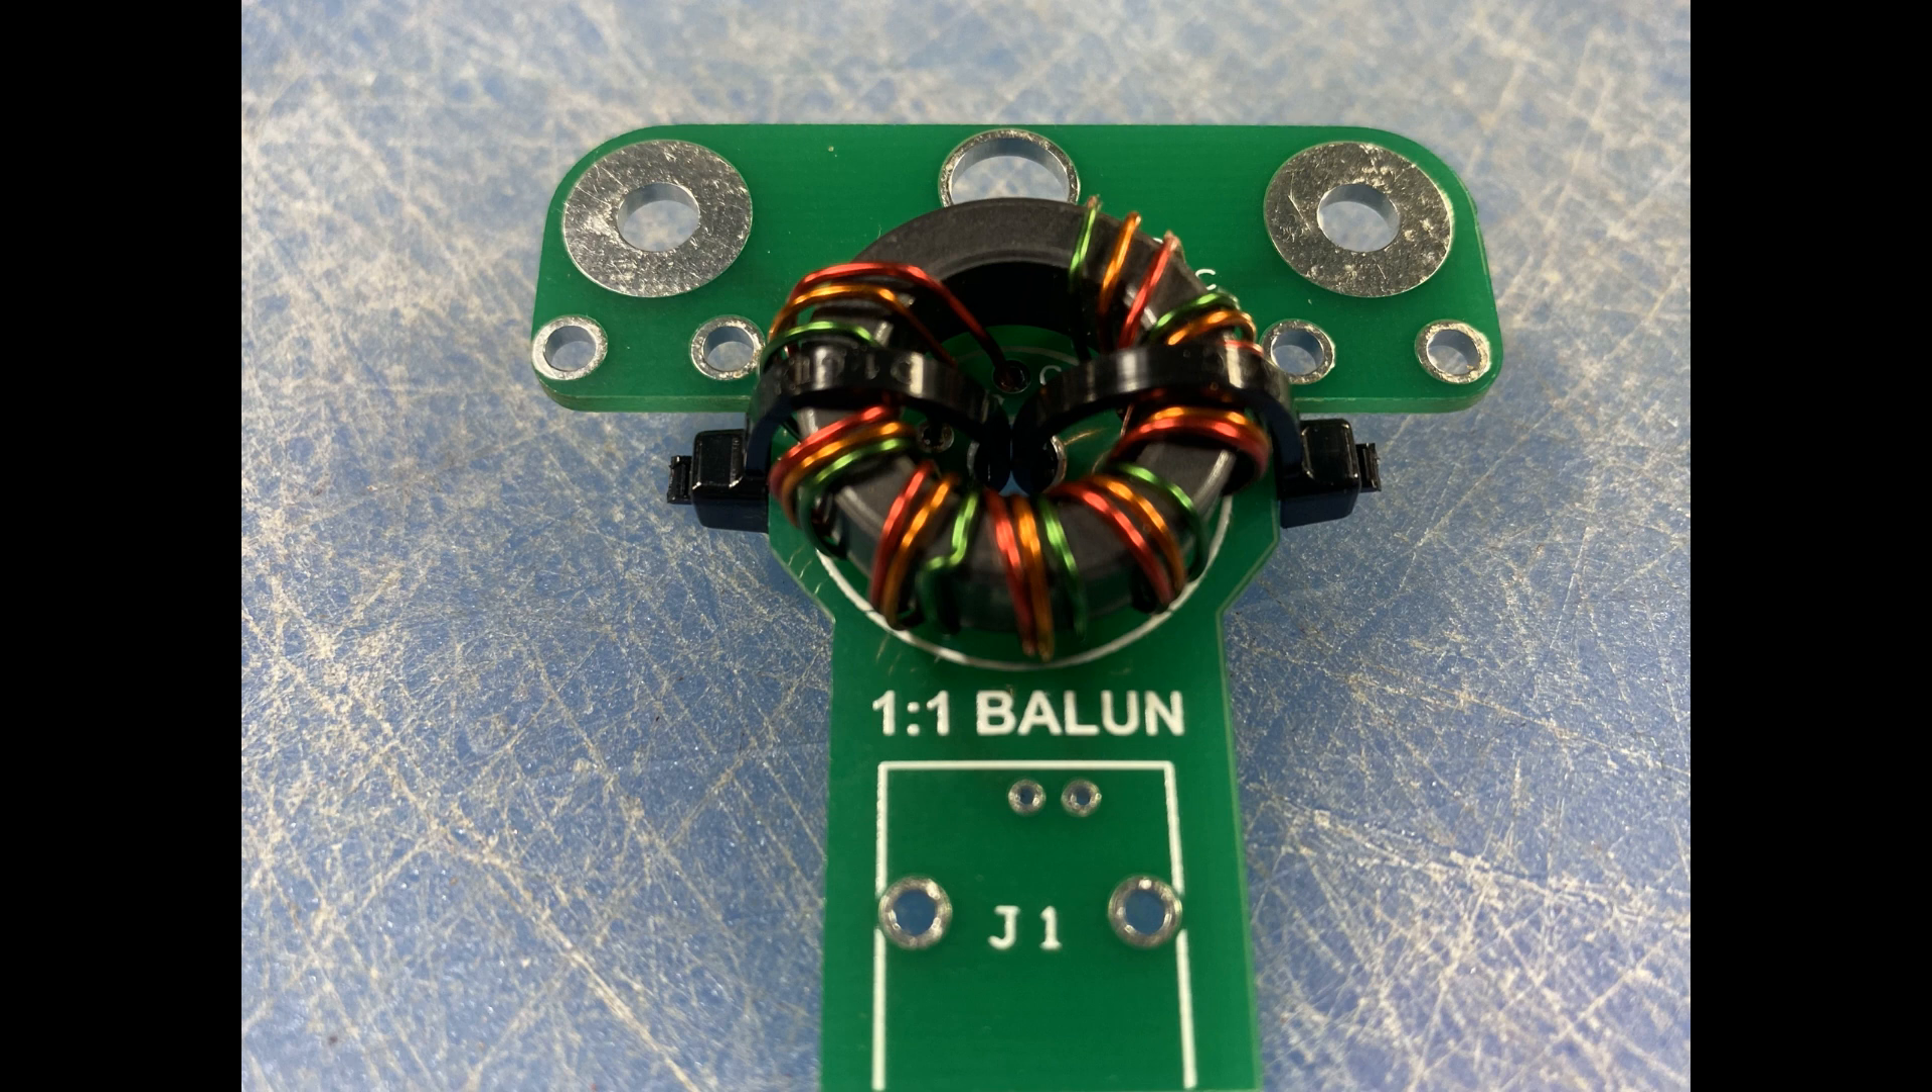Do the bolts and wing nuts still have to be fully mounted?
Yes.